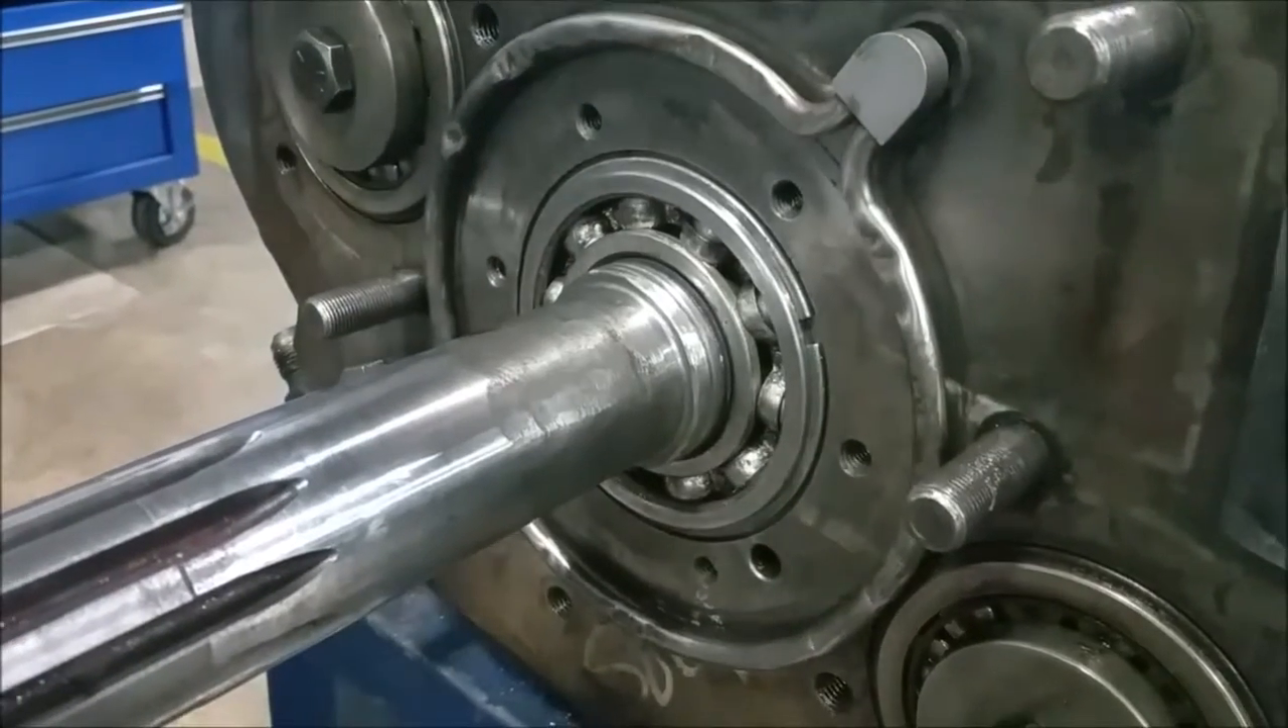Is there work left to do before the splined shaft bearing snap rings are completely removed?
Yes.